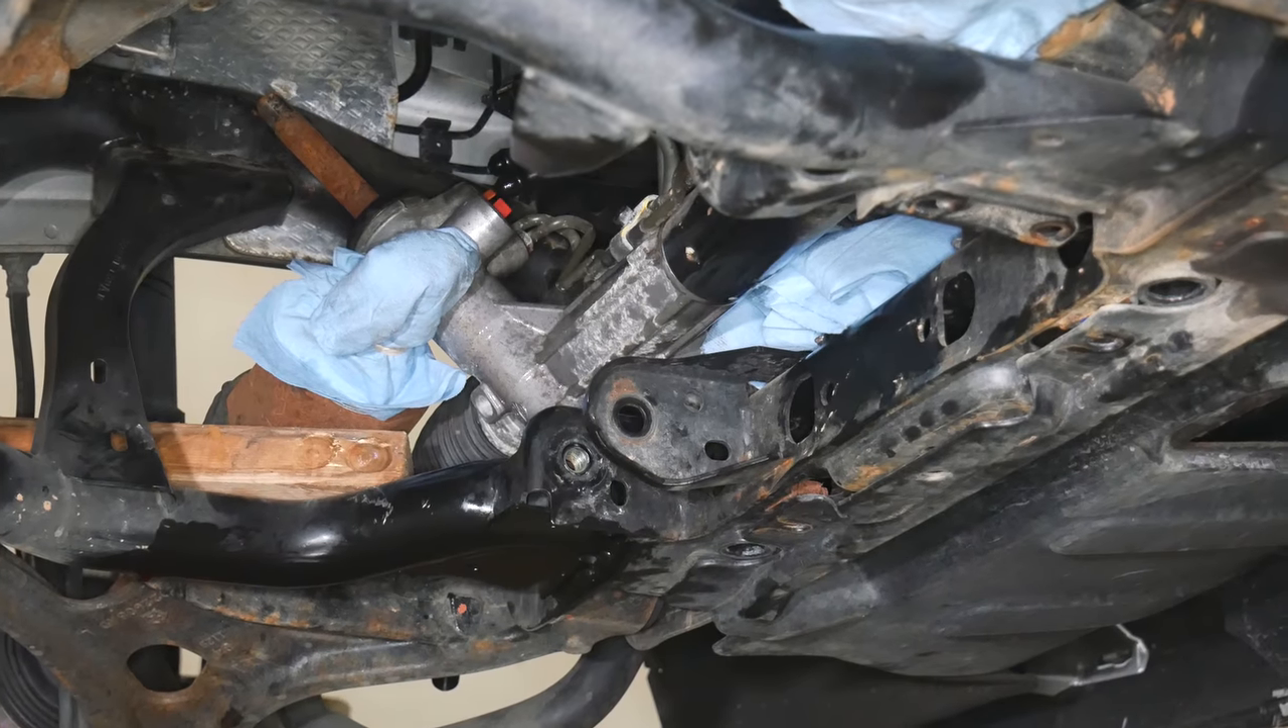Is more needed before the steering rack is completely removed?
Yes.